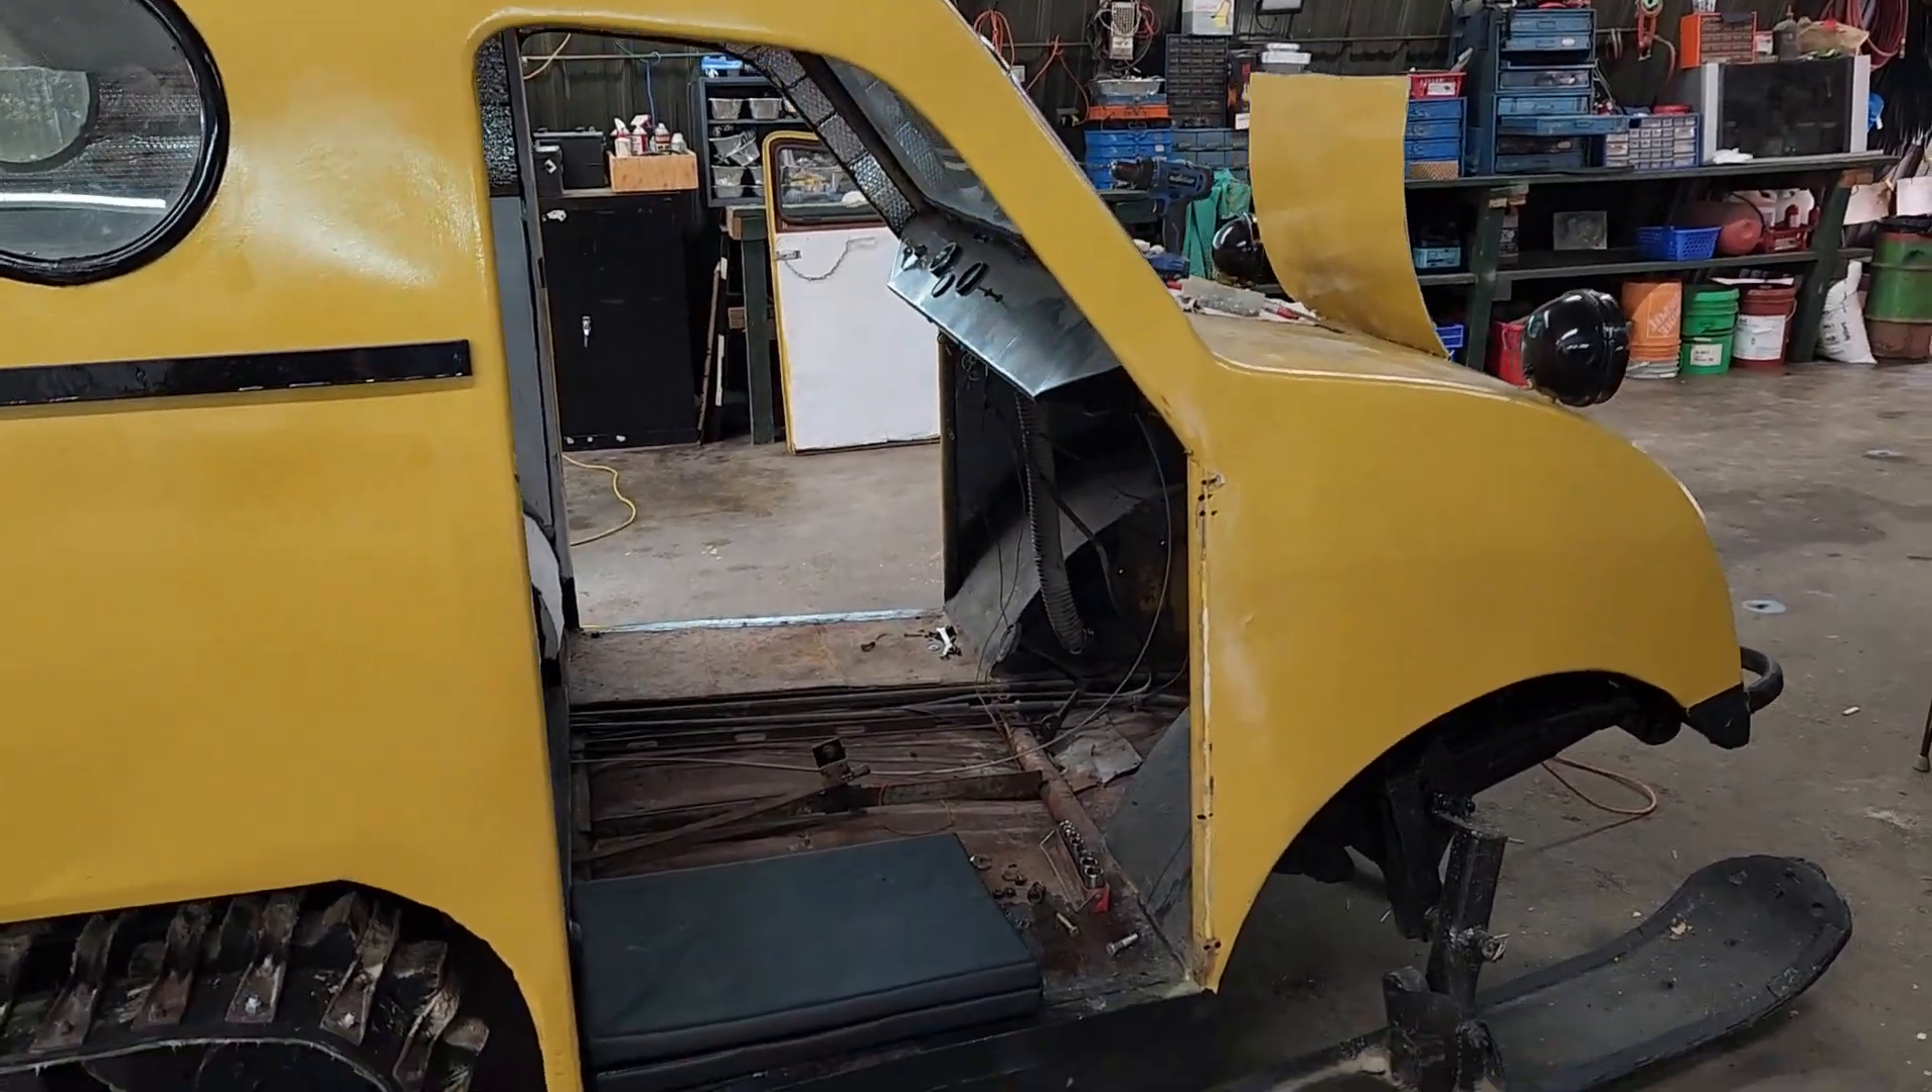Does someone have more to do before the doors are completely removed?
No.